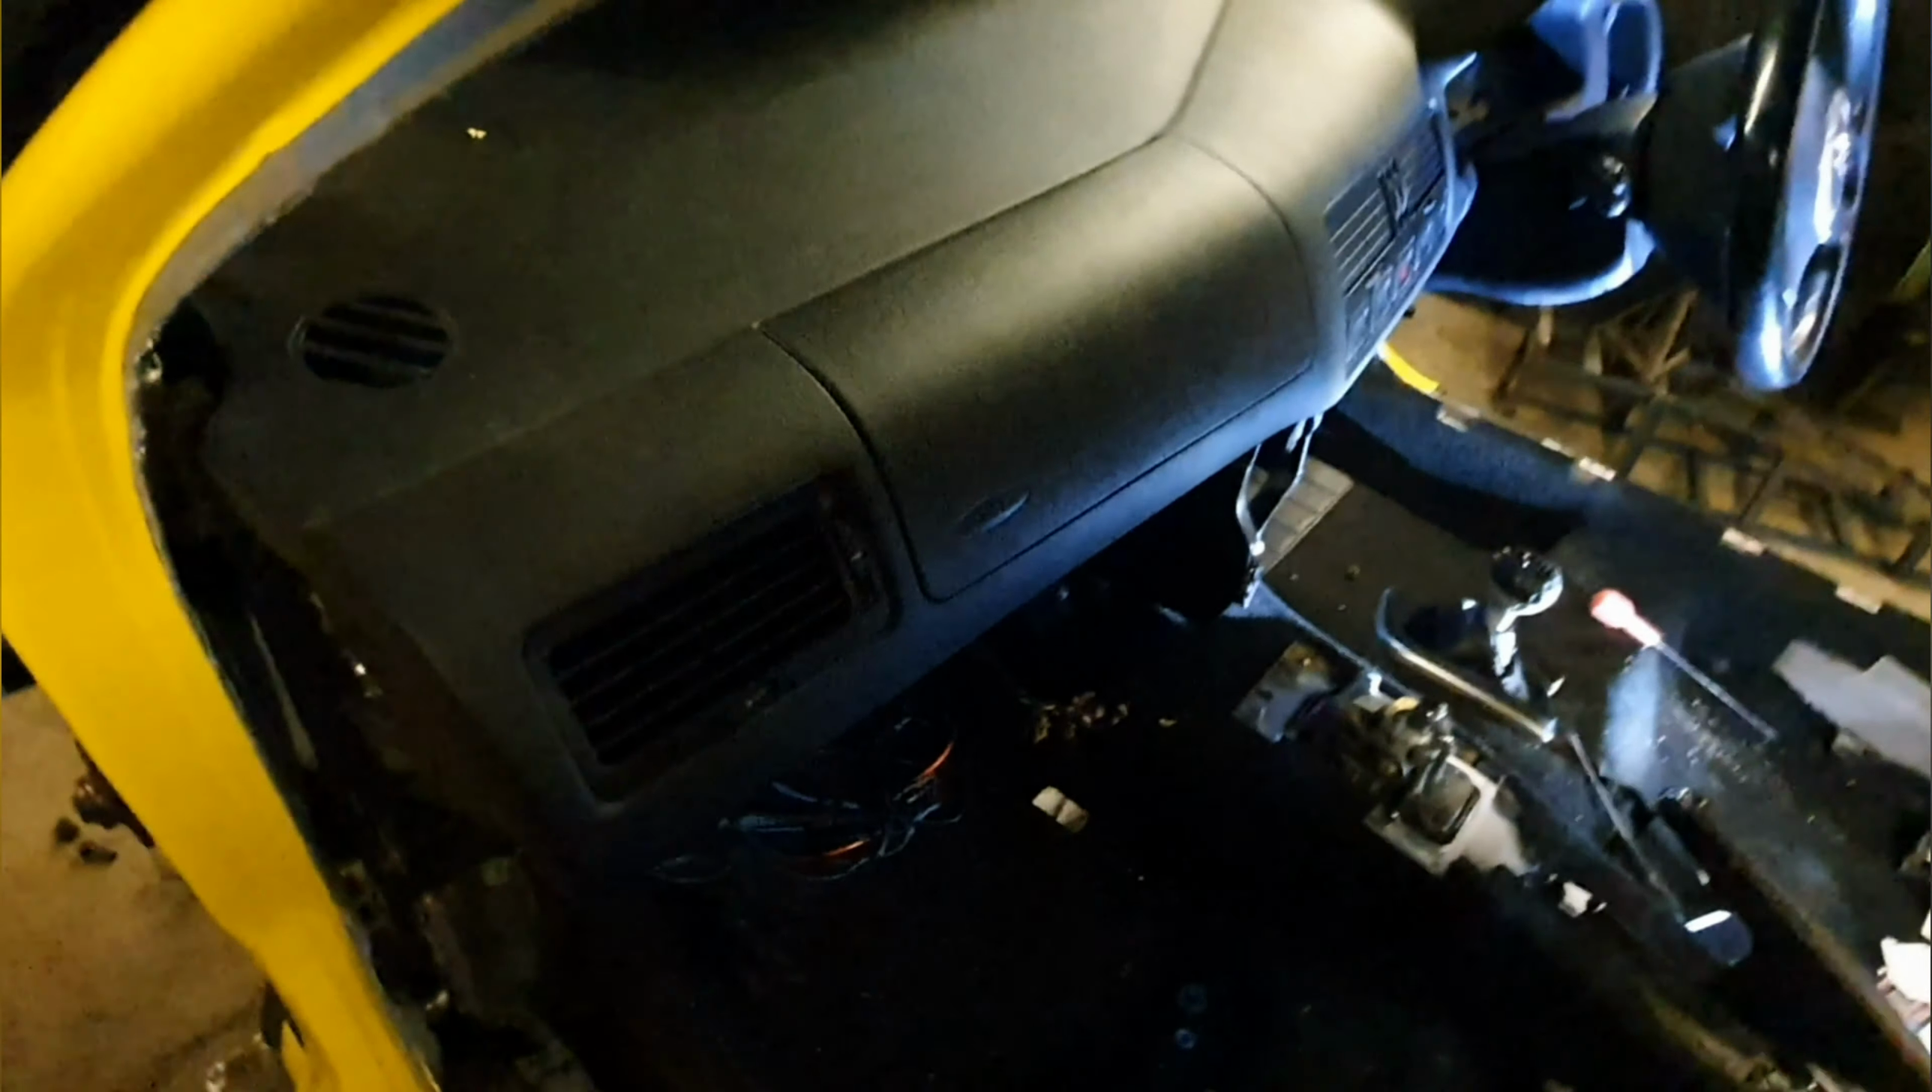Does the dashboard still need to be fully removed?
Yes.